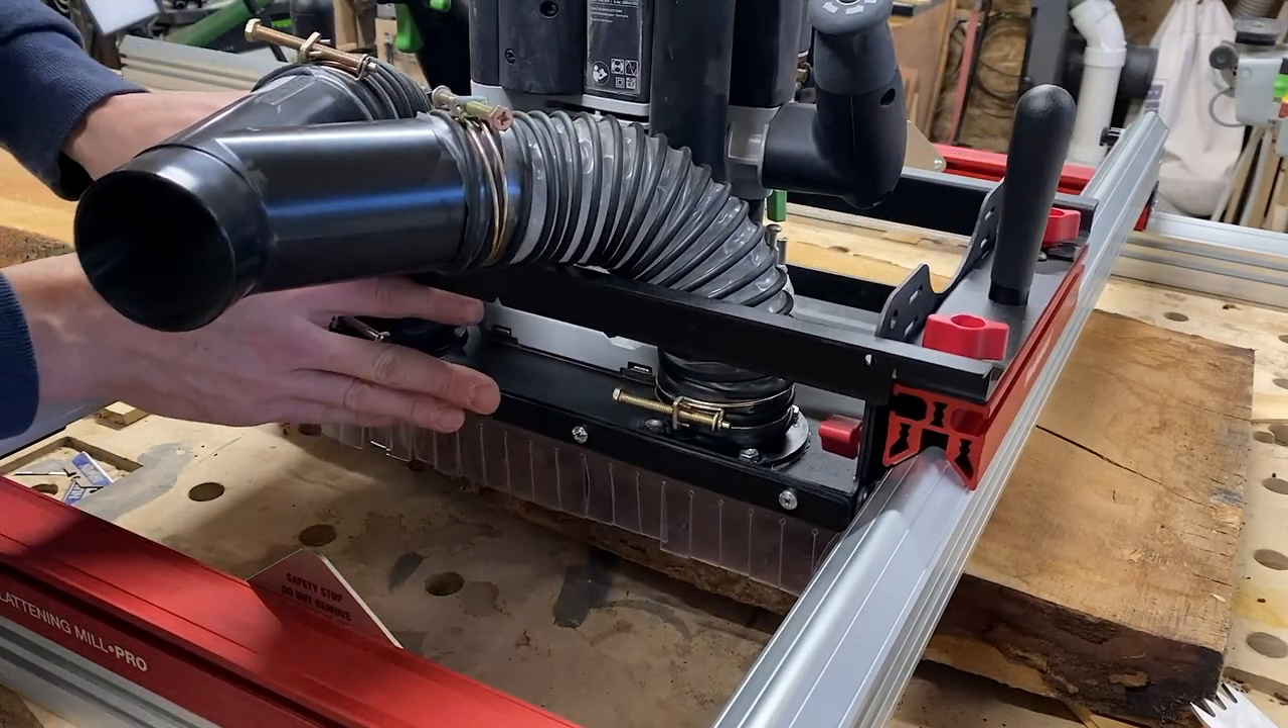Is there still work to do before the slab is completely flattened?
Yes.